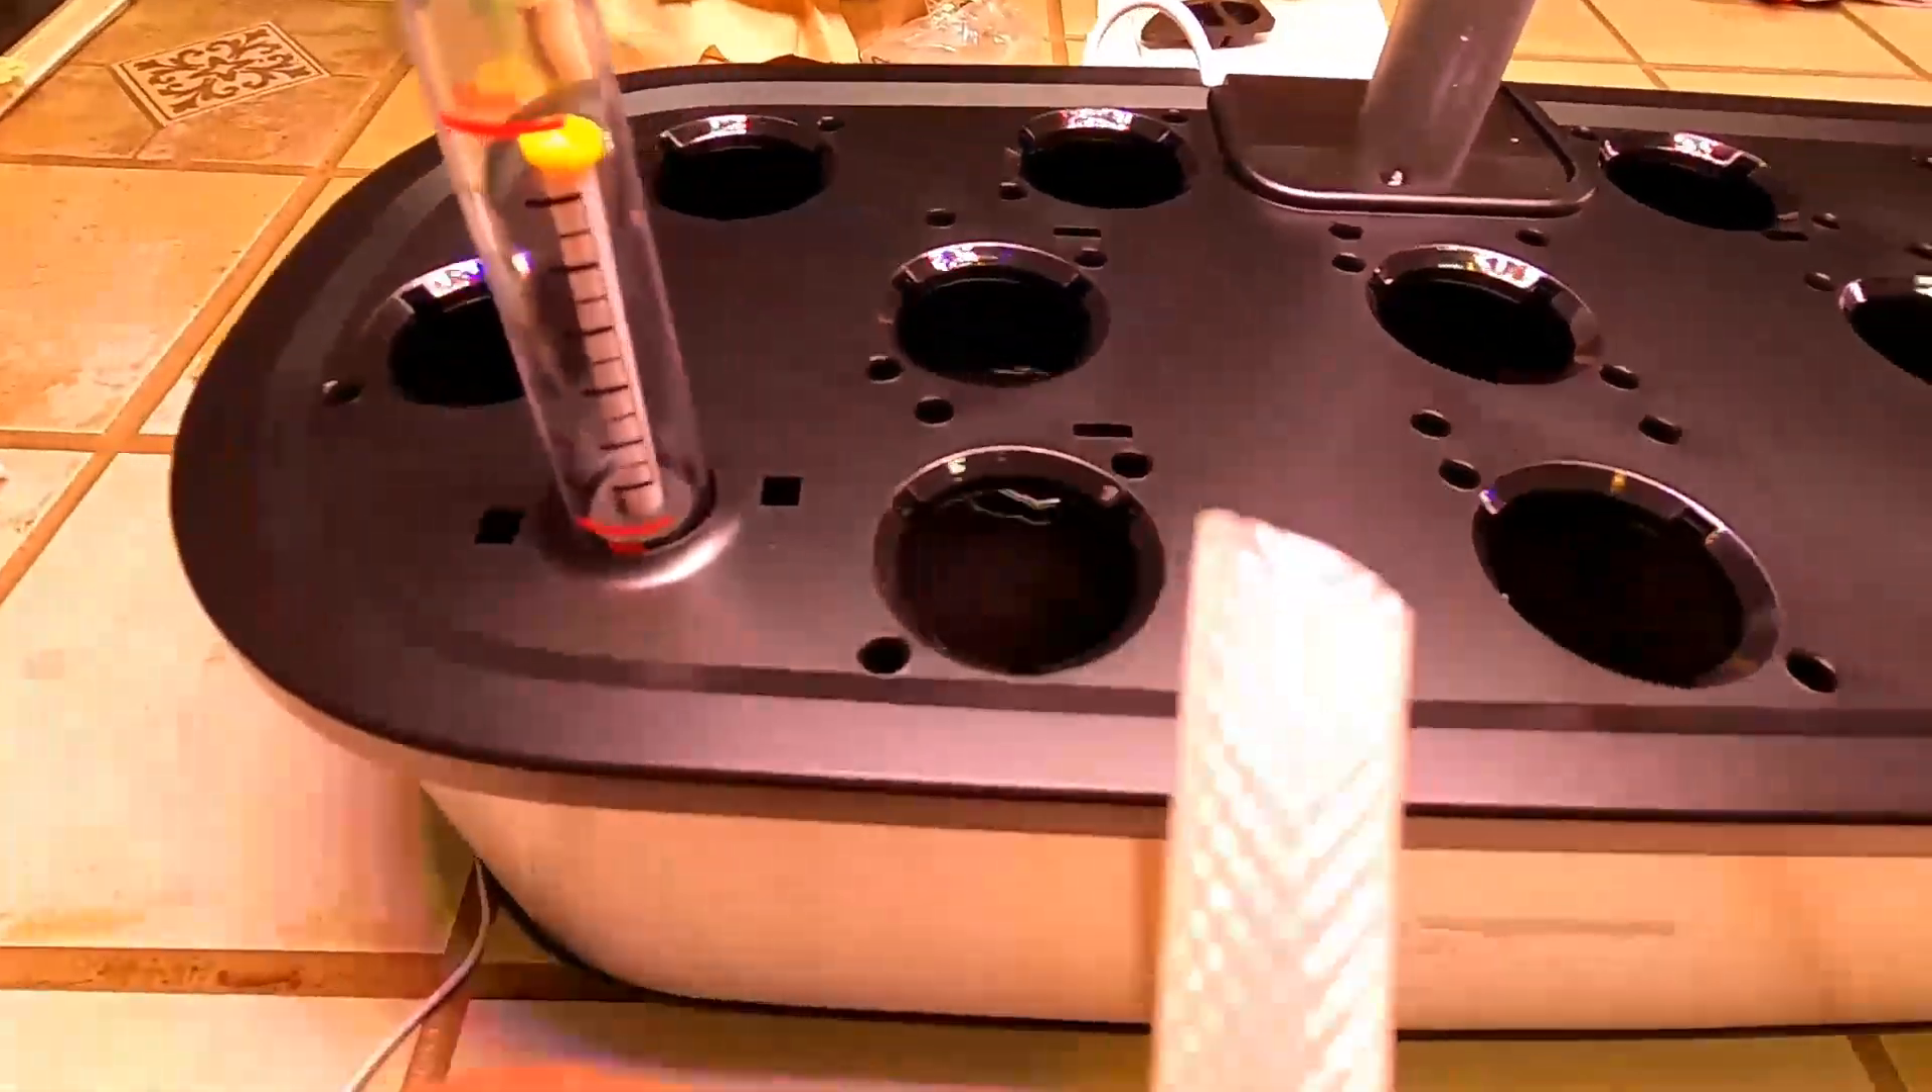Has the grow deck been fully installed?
Yes.